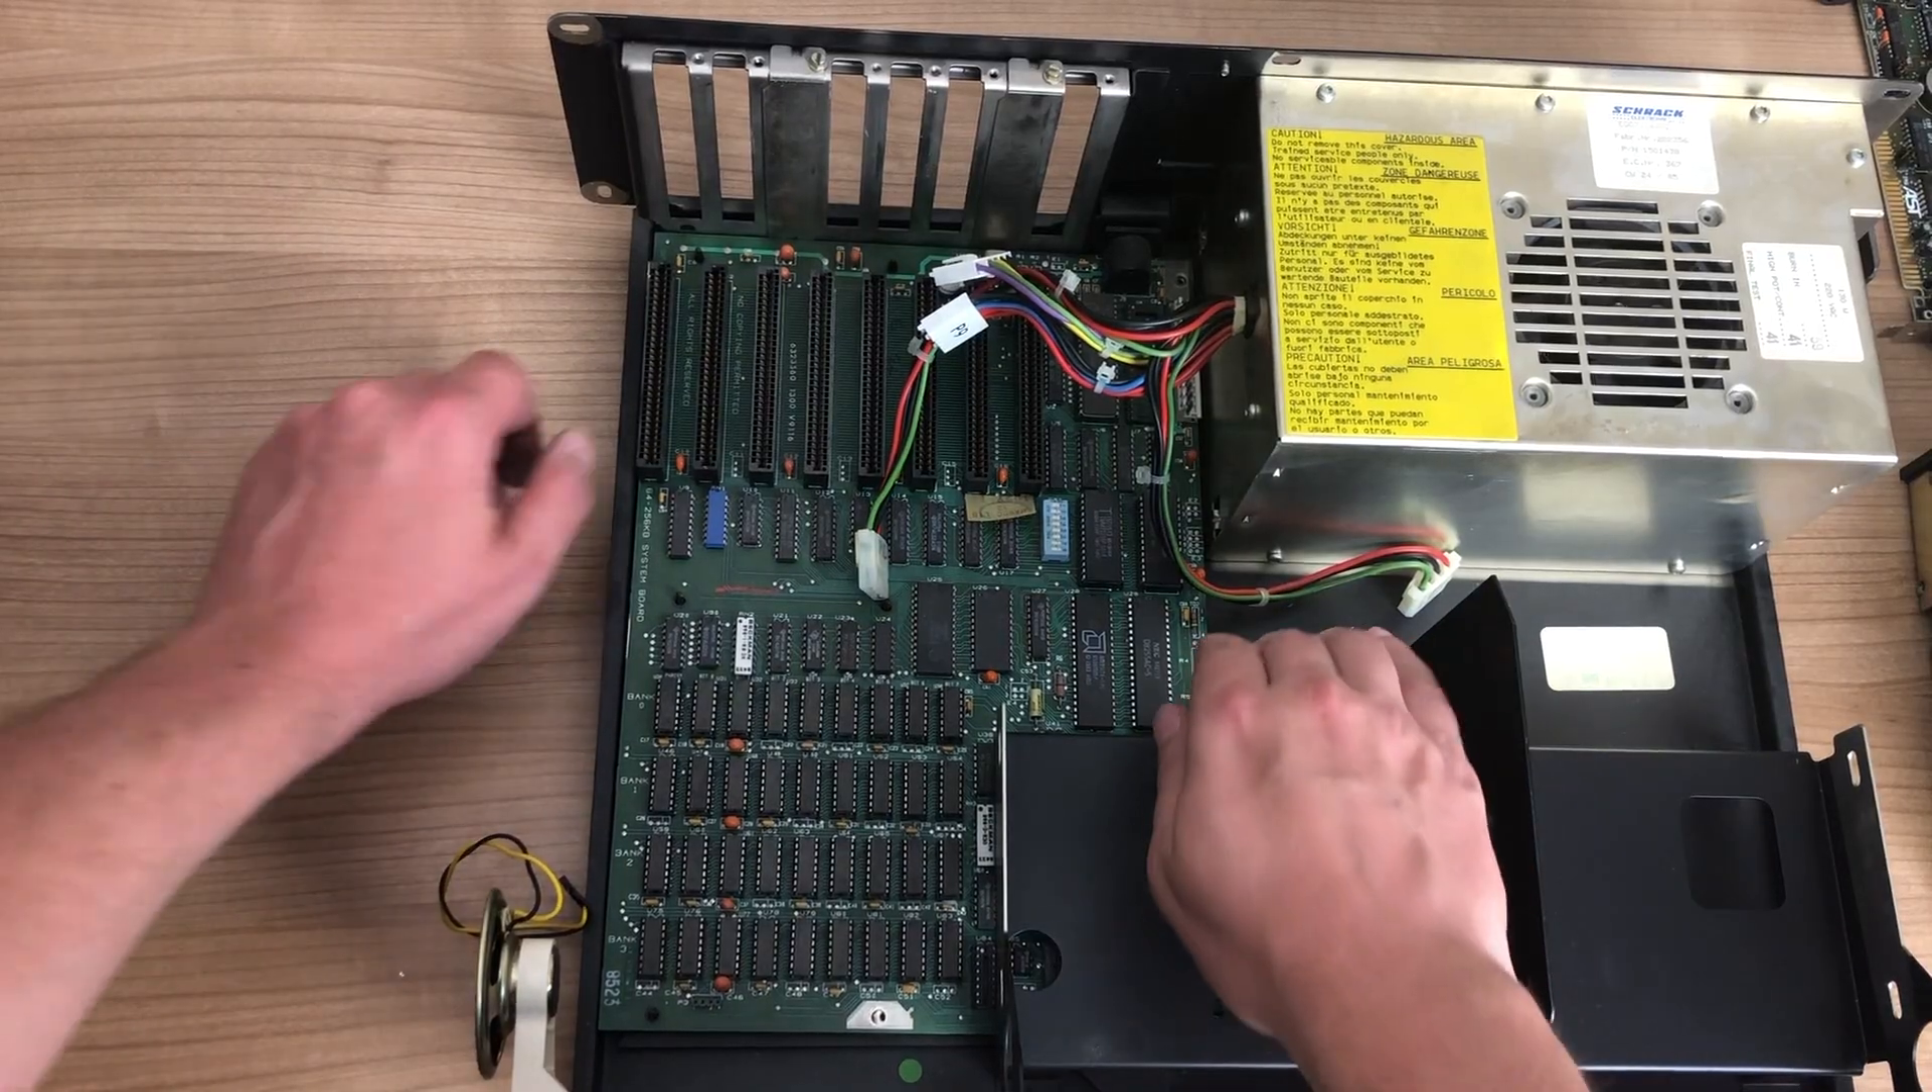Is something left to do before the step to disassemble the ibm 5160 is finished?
Yes.